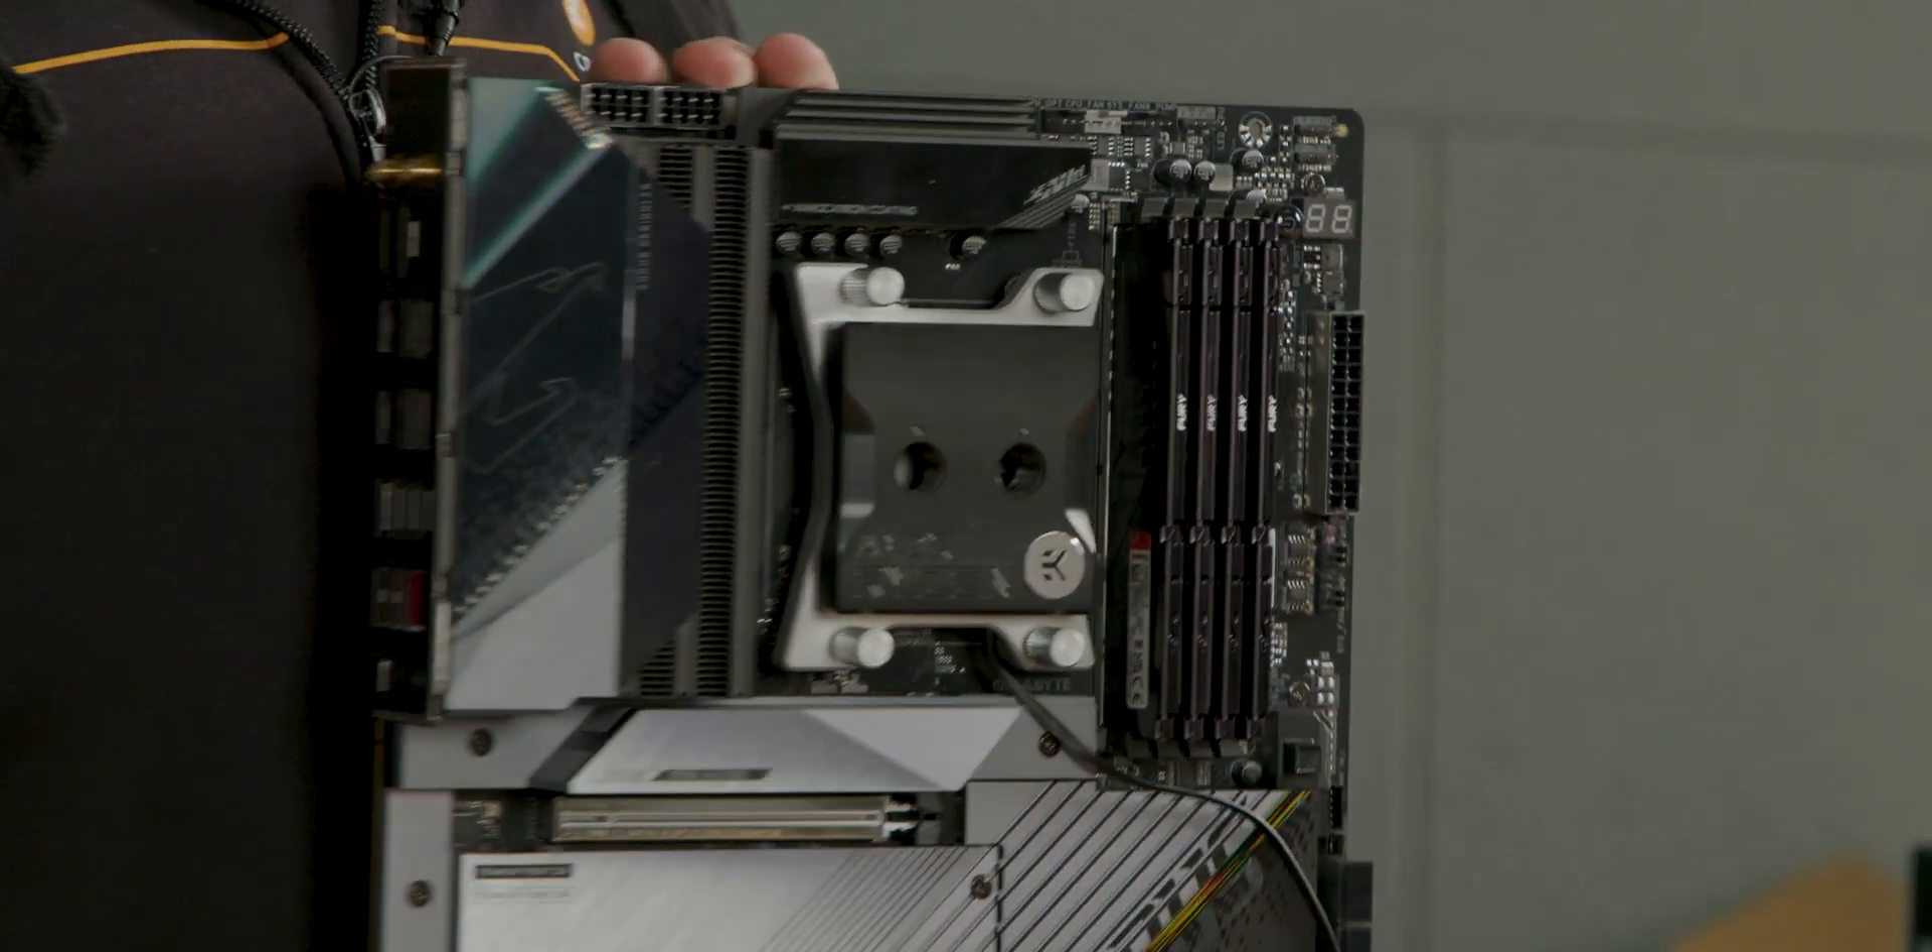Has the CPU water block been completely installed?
Yes.